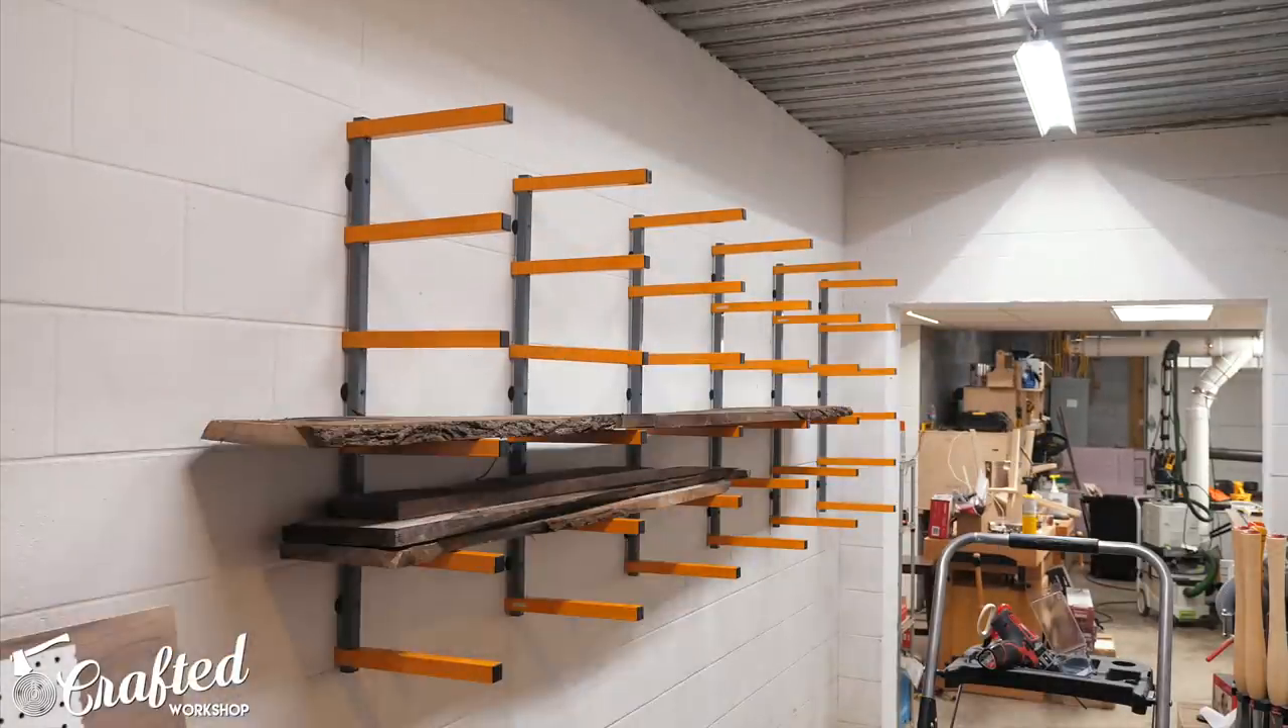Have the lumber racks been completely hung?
Yes.